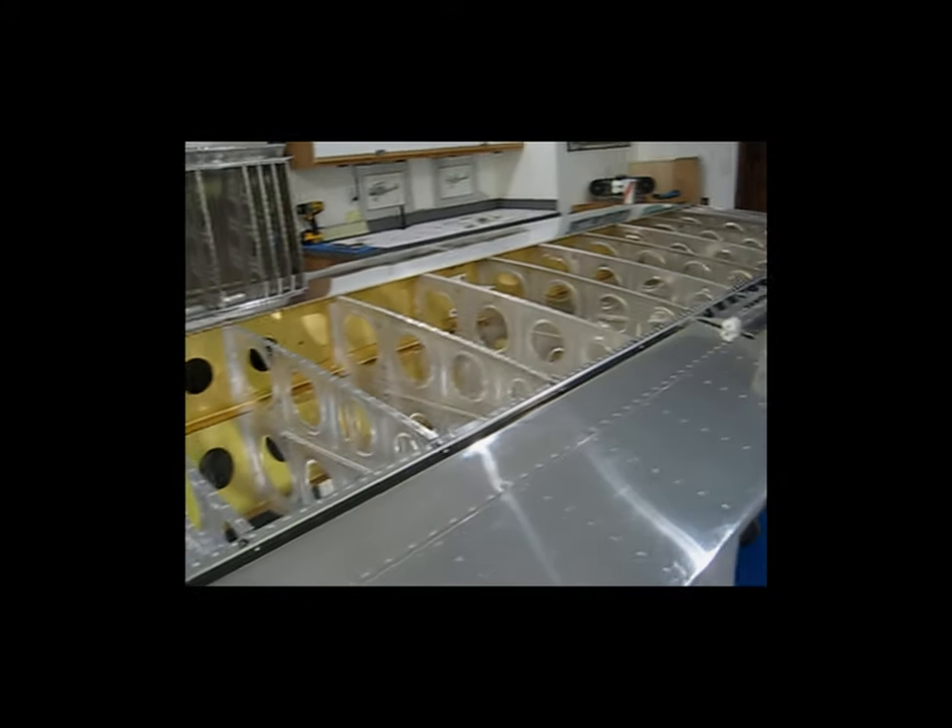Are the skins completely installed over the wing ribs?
No.